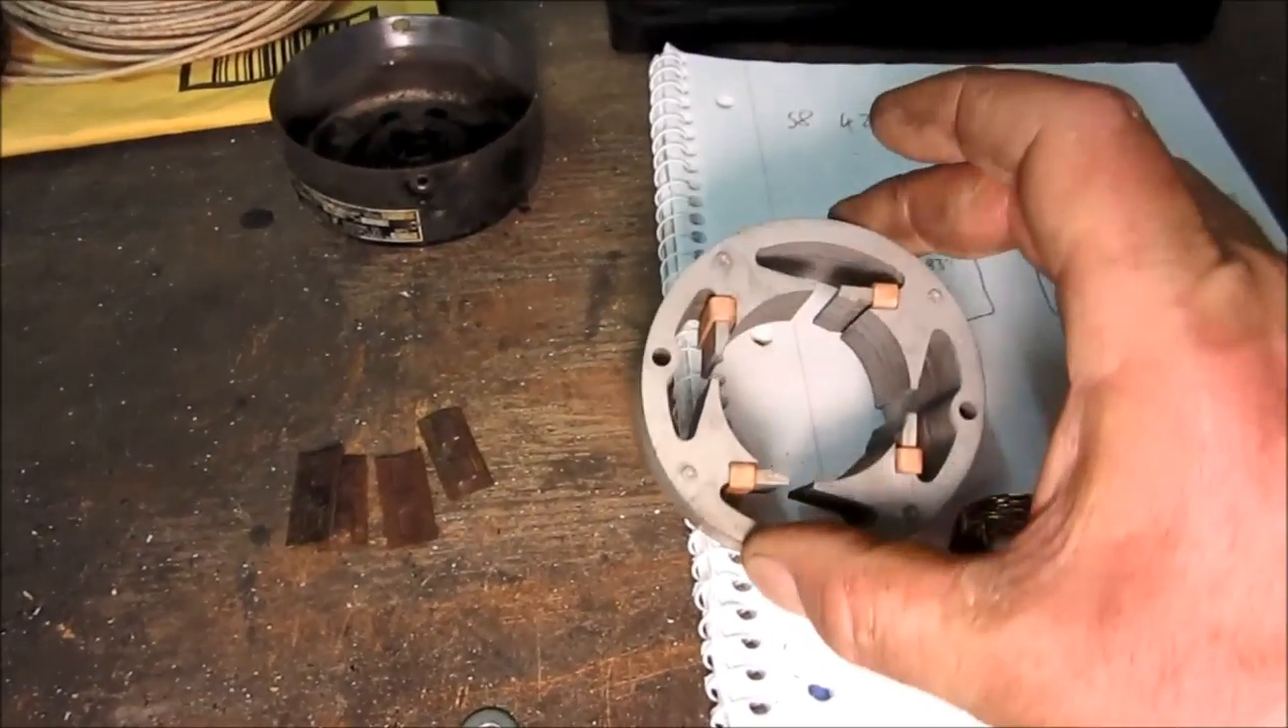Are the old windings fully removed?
Yes.